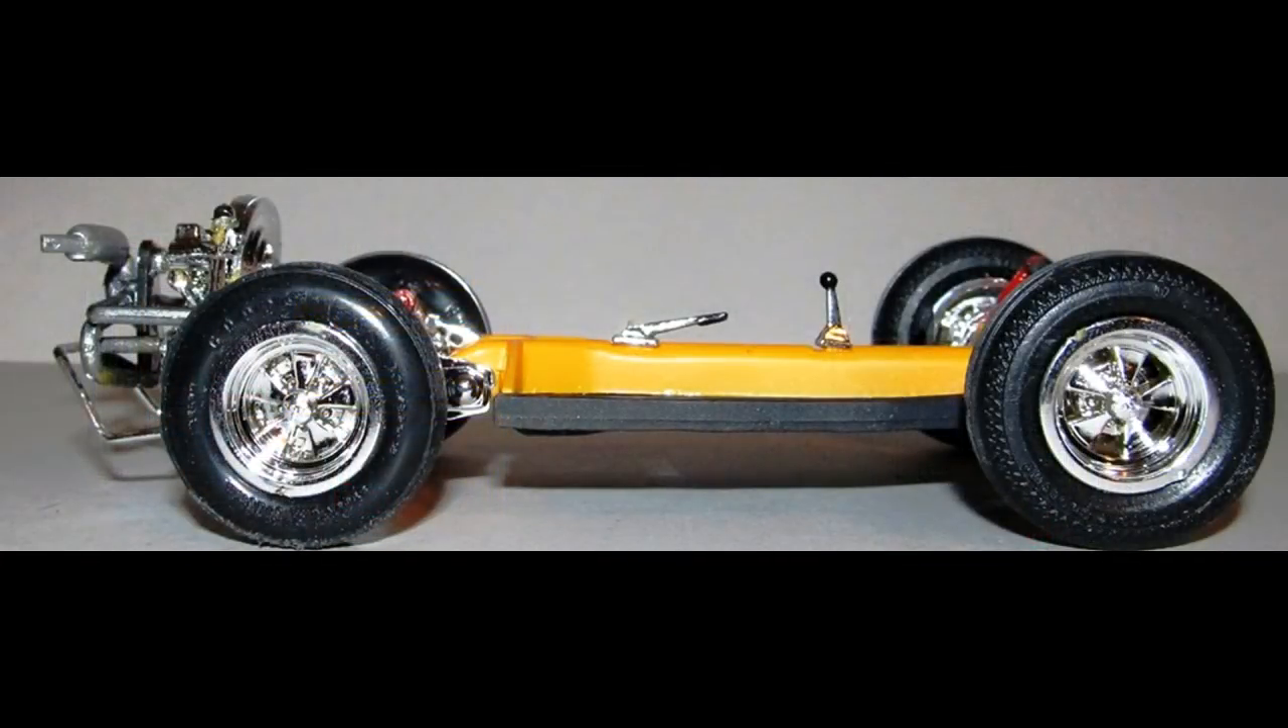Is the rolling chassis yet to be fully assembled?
No.